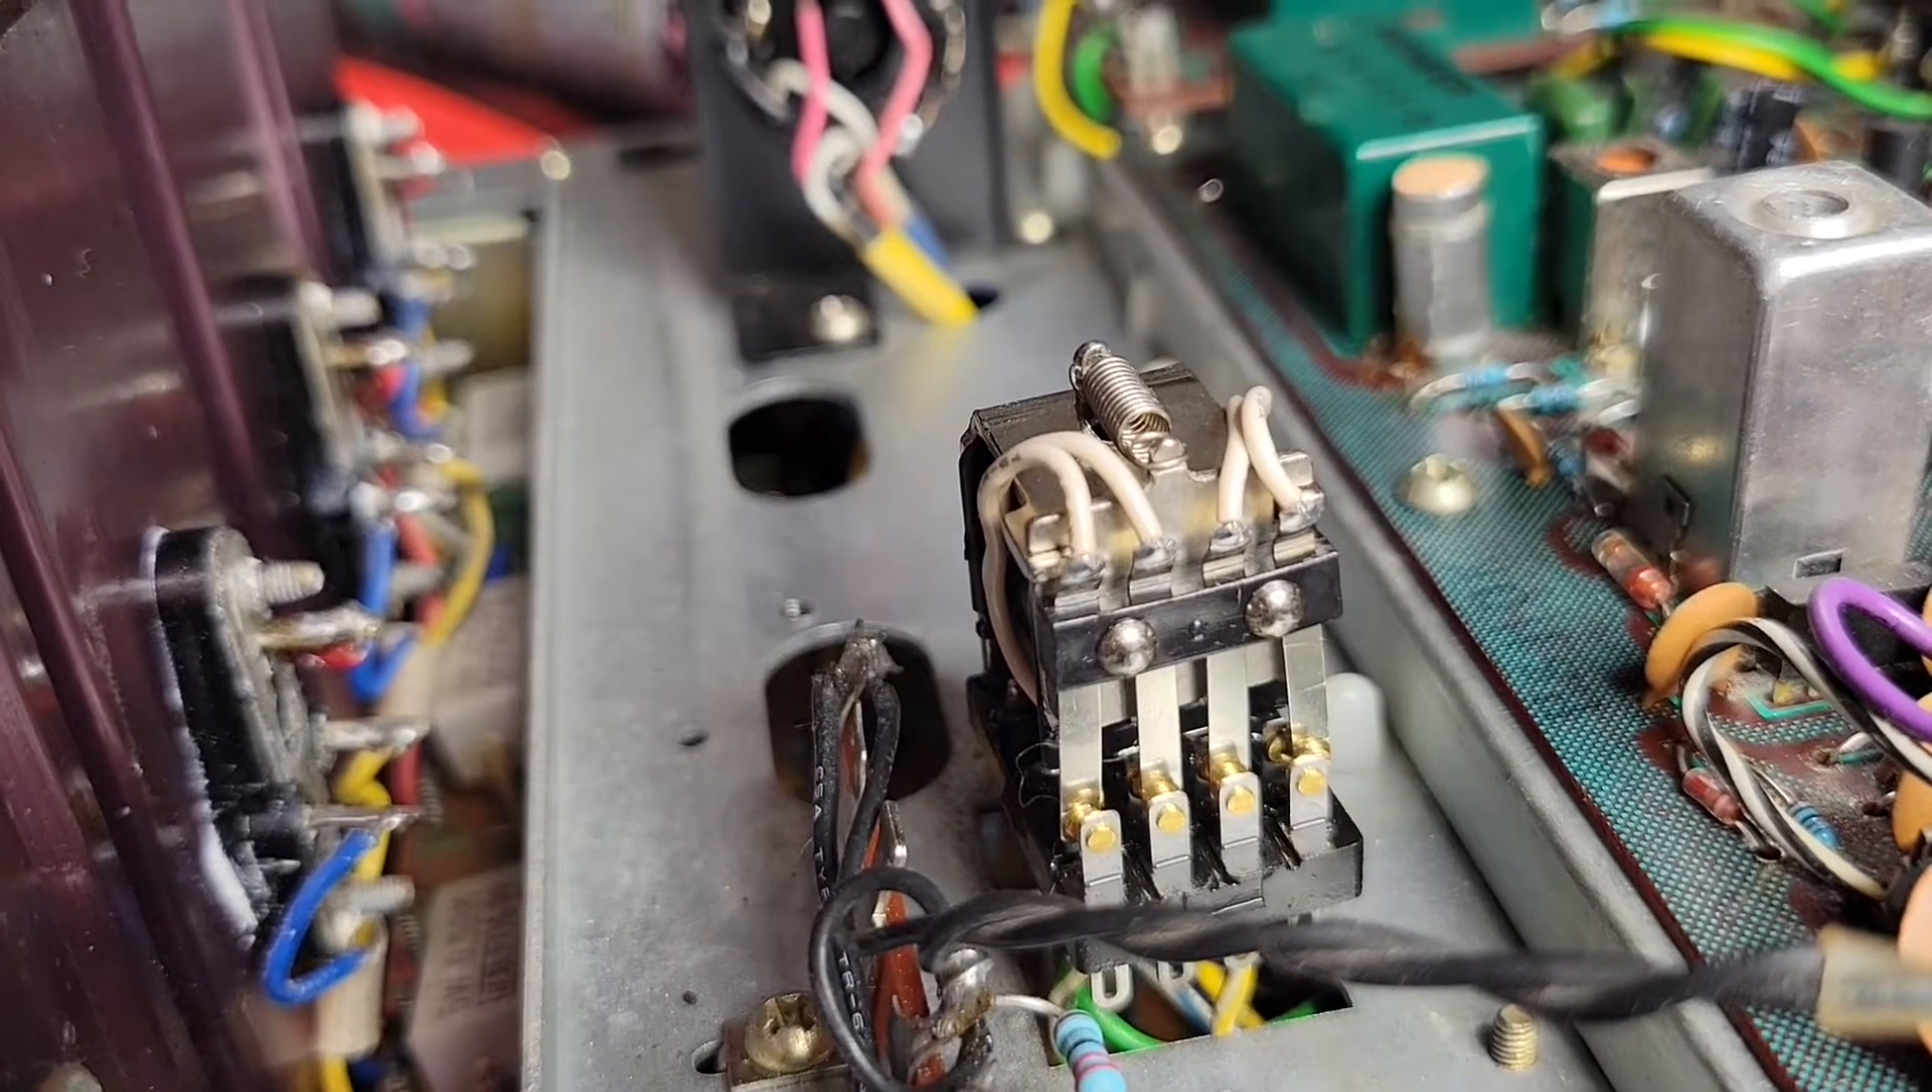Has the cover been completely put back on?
No.